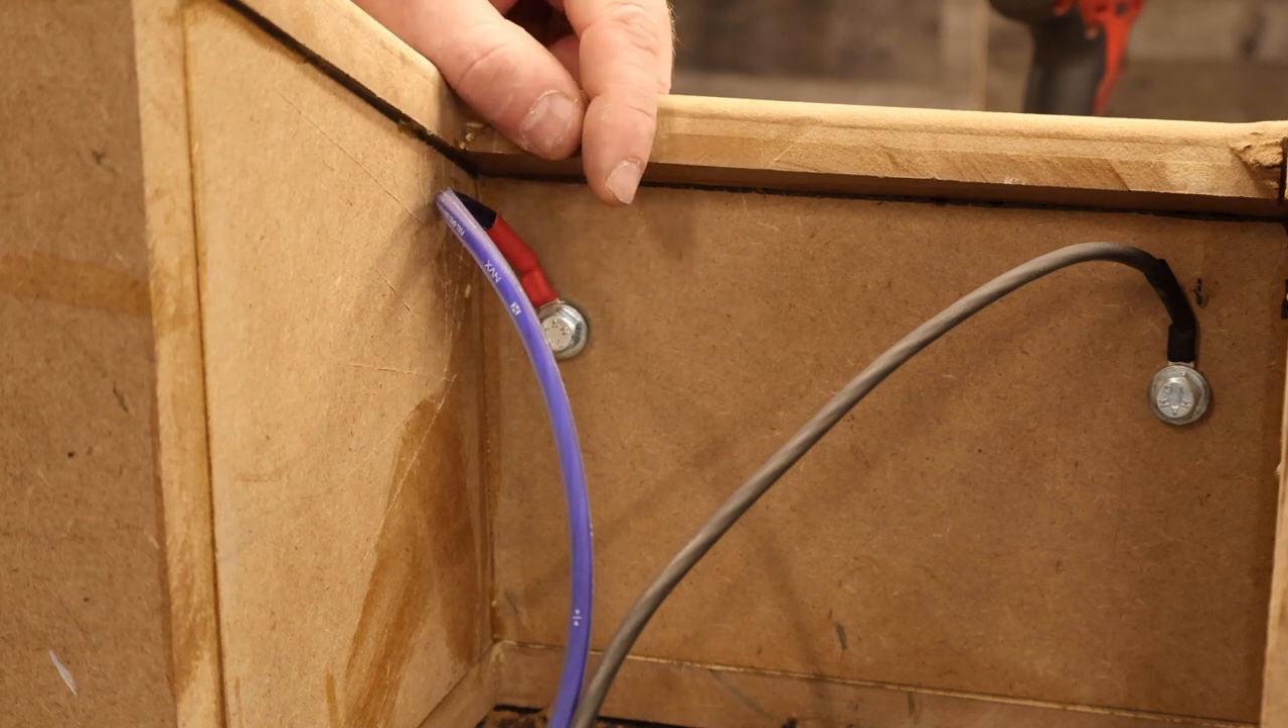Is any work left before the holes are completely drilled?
No.